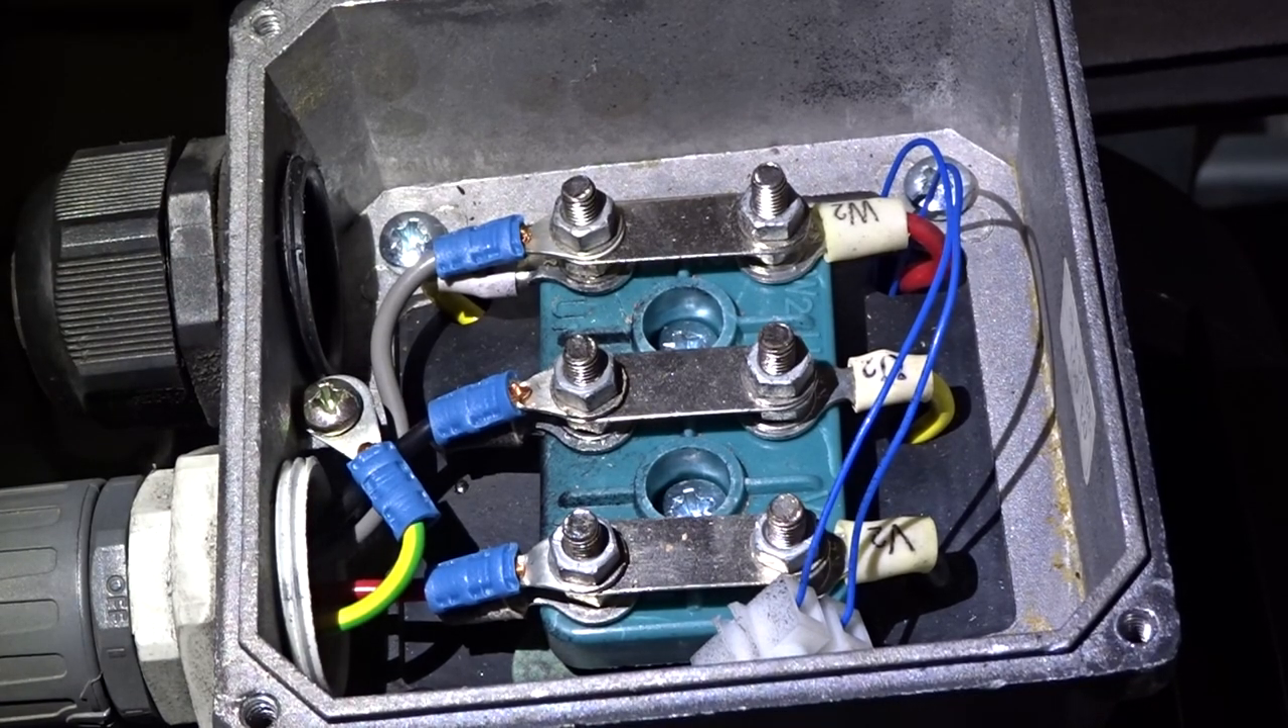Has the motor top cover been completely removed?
Yes.